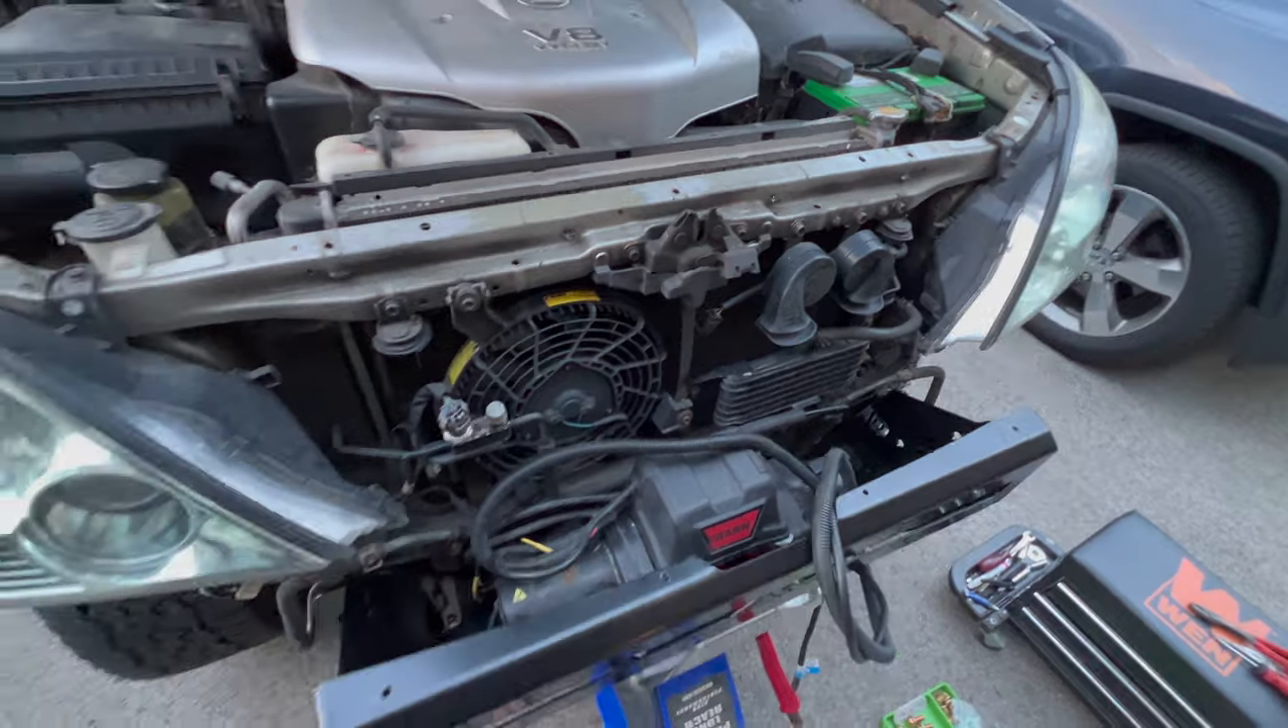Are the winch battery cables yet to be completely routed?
Yes.